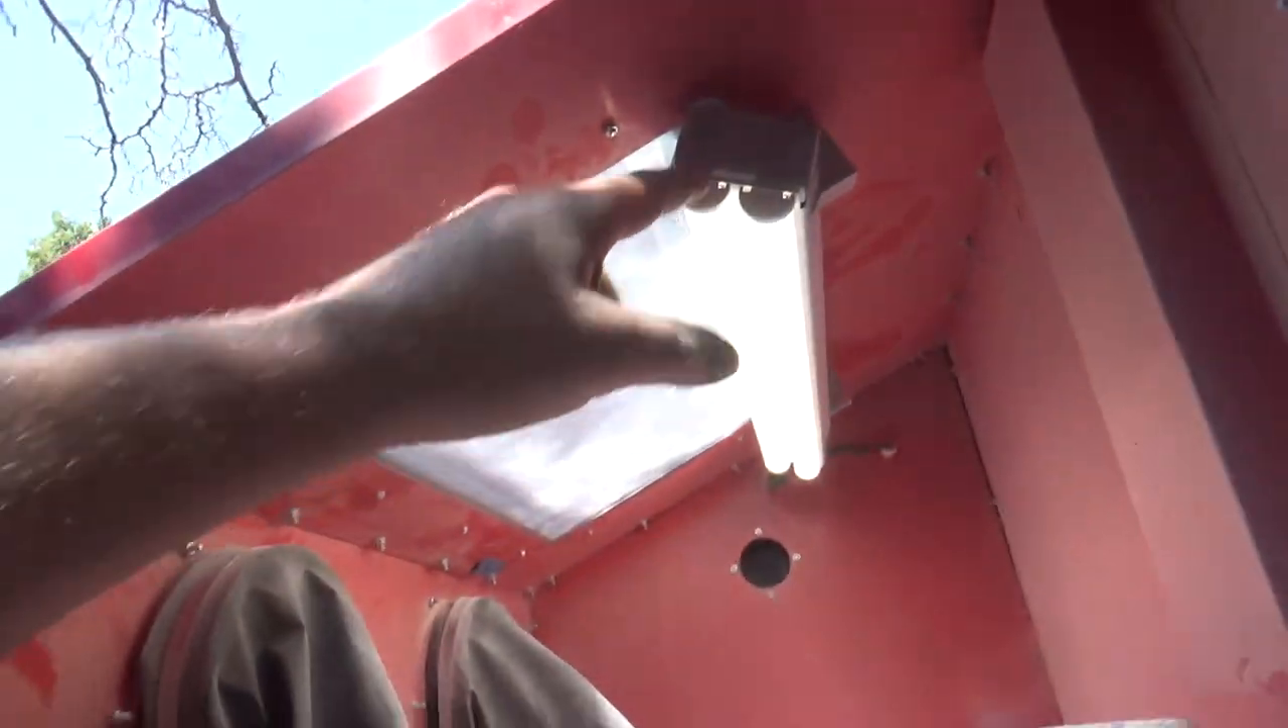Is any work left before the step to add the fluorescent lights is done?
No.